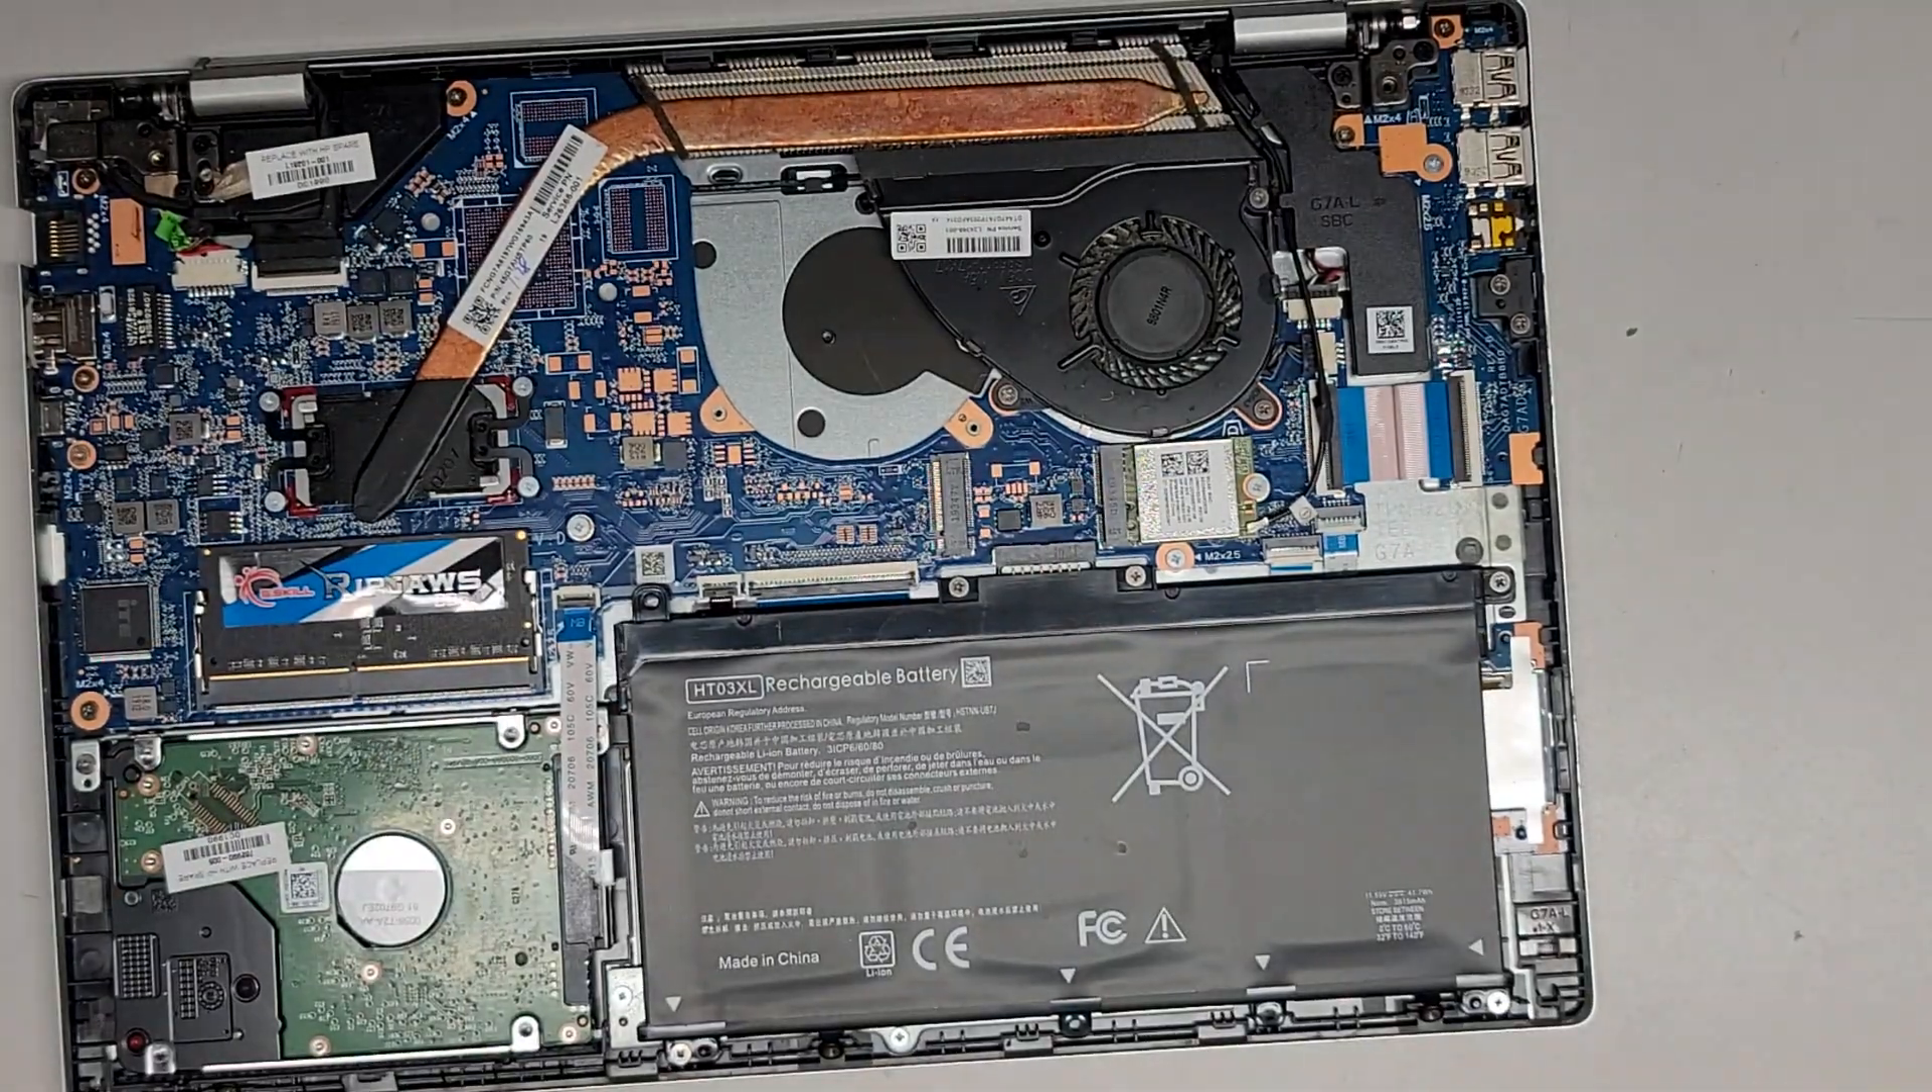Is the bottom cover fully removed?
Yes.